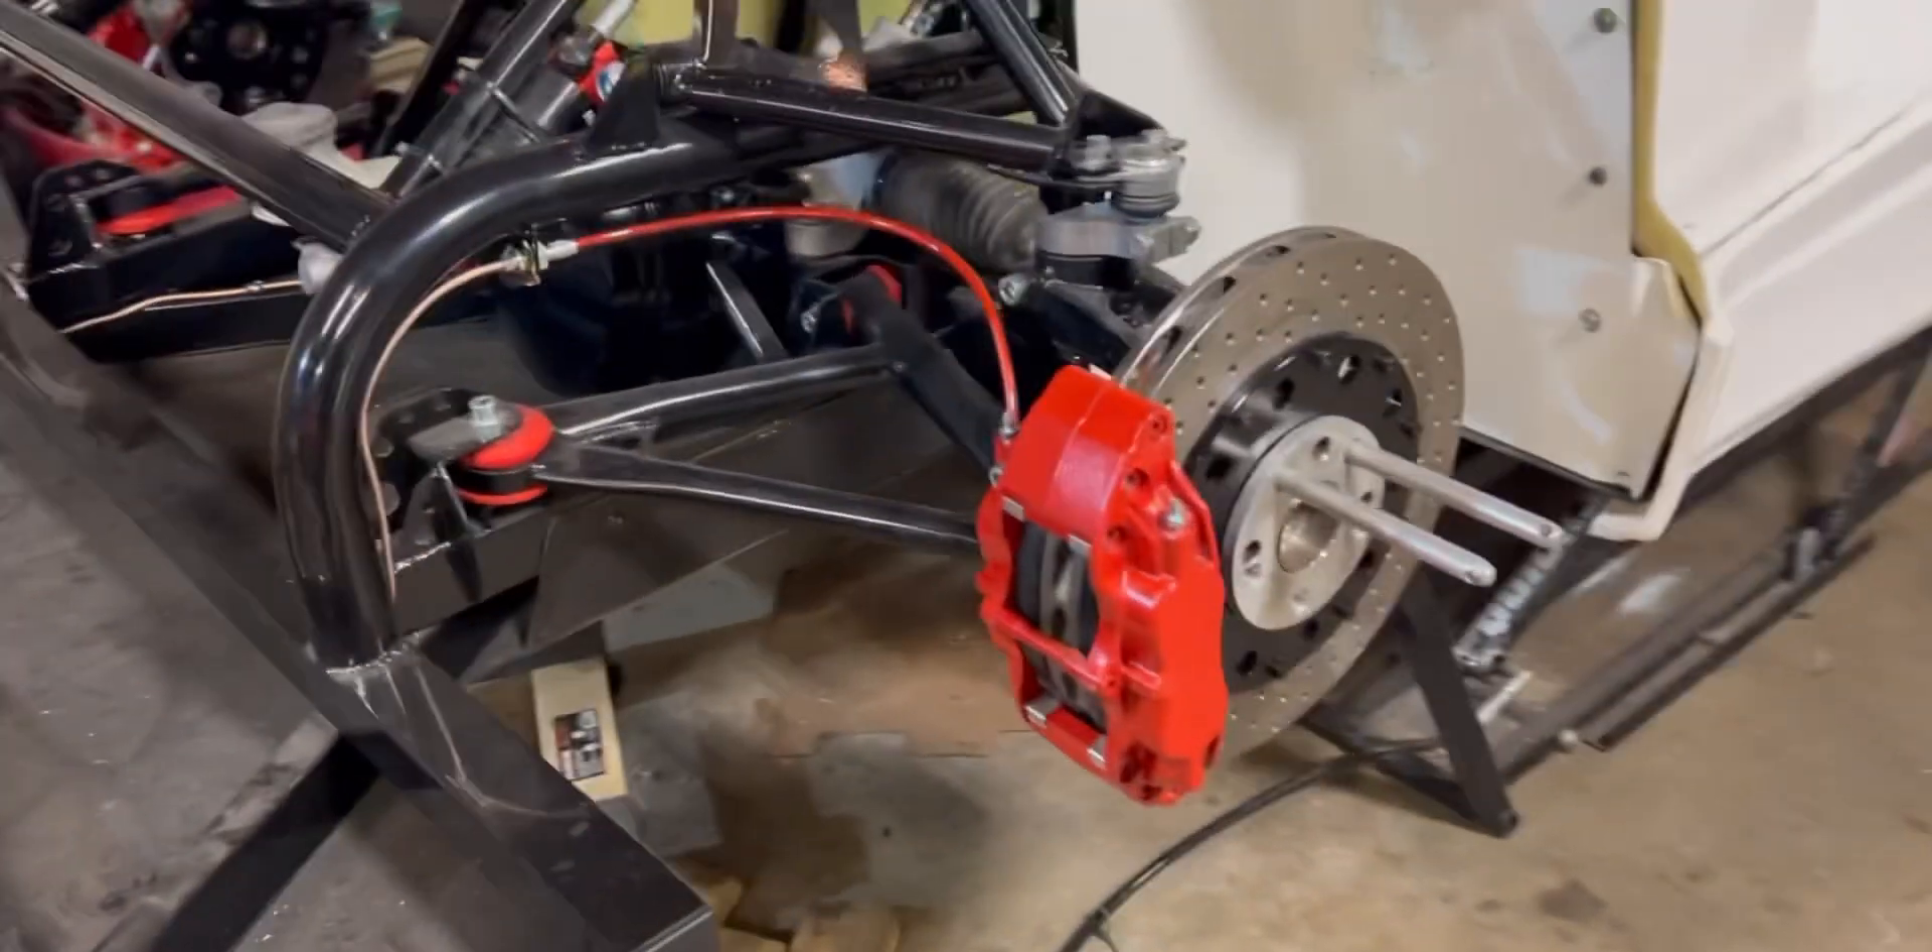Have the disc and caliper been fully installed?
Yes.